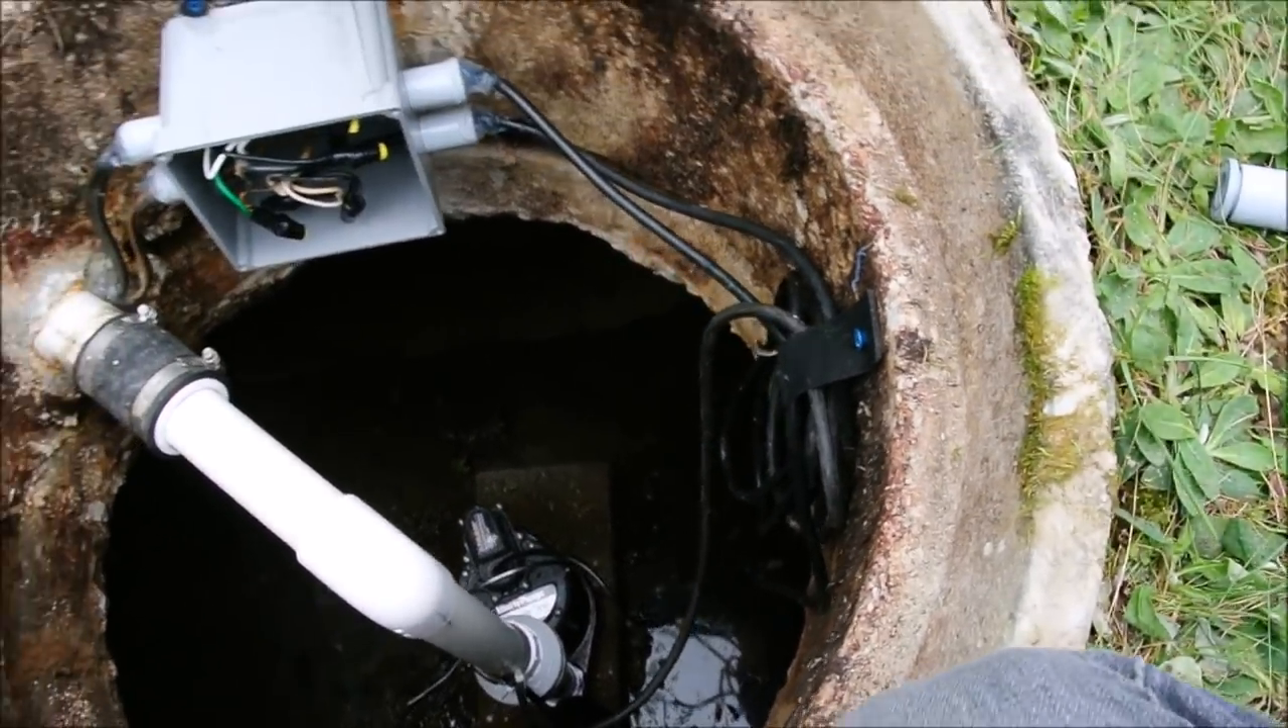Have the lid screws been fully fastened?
No.